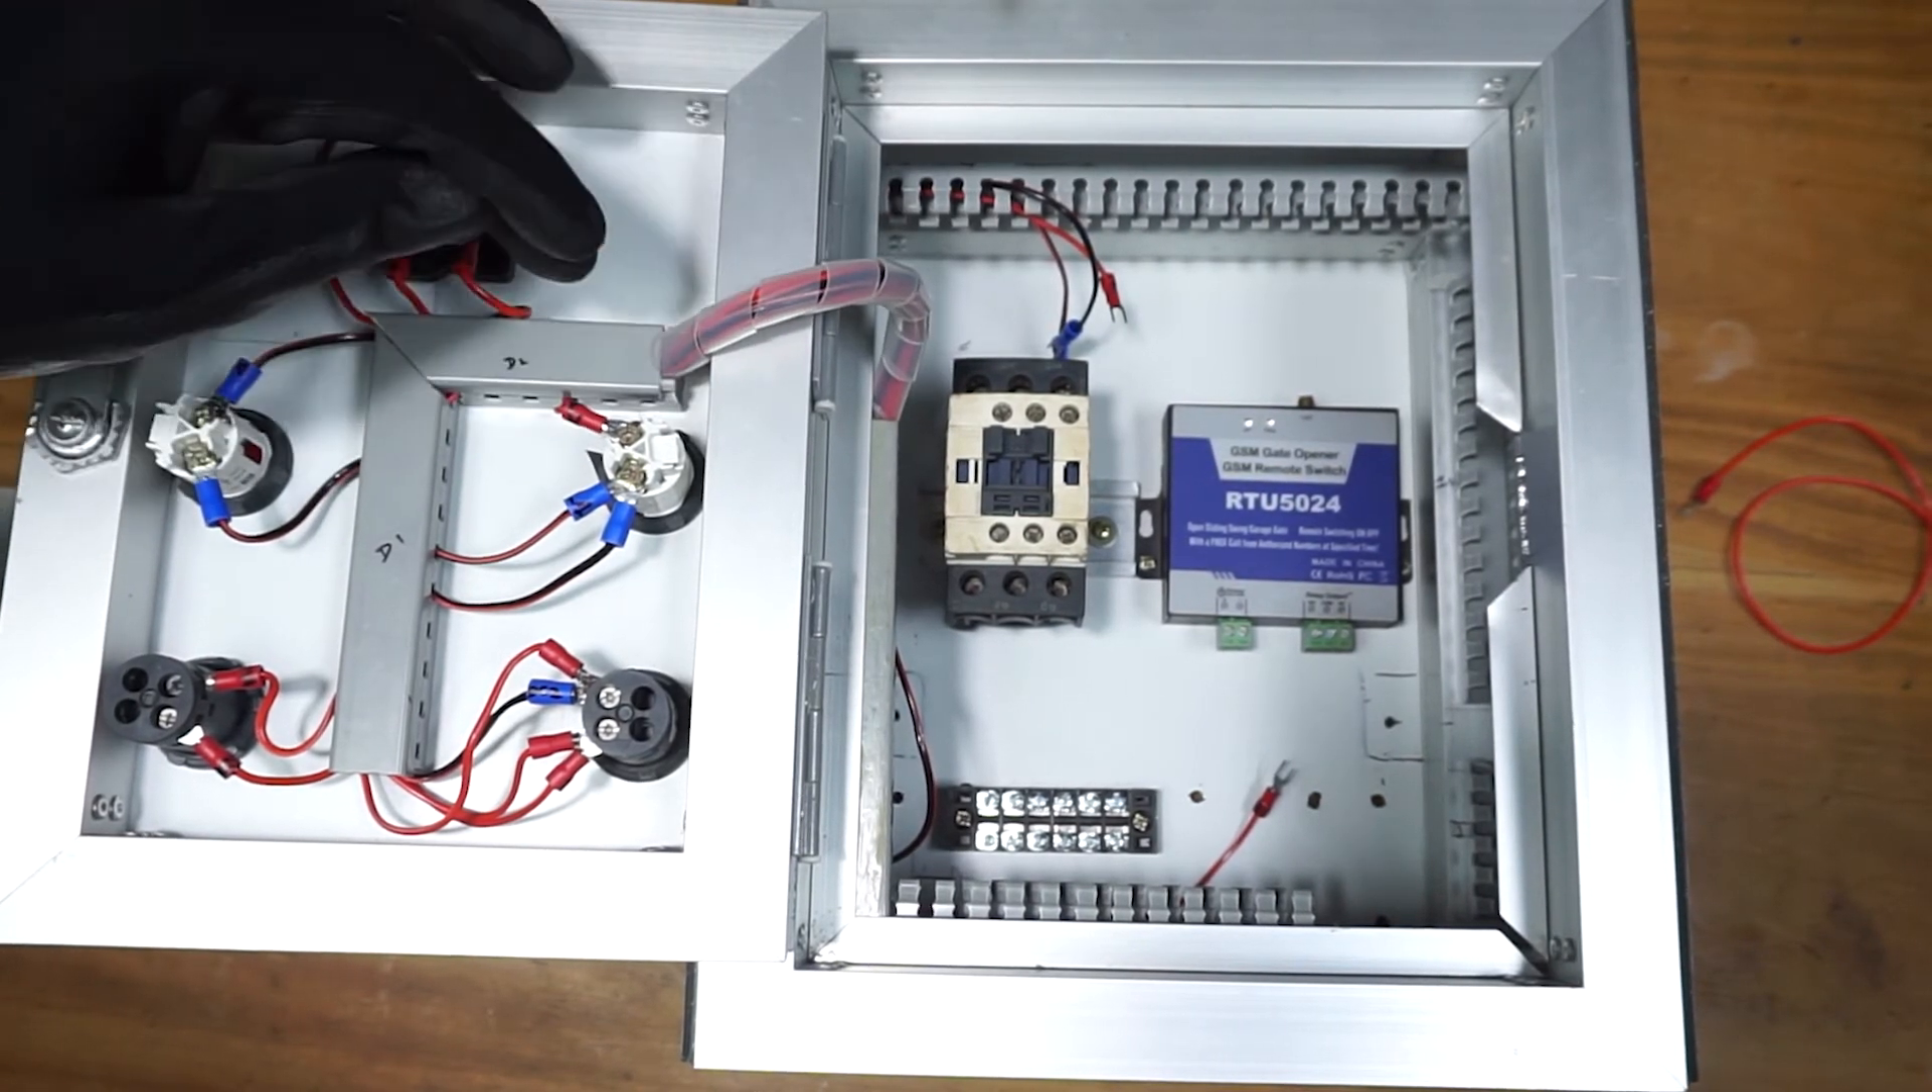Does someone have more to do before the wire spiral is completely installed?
No.